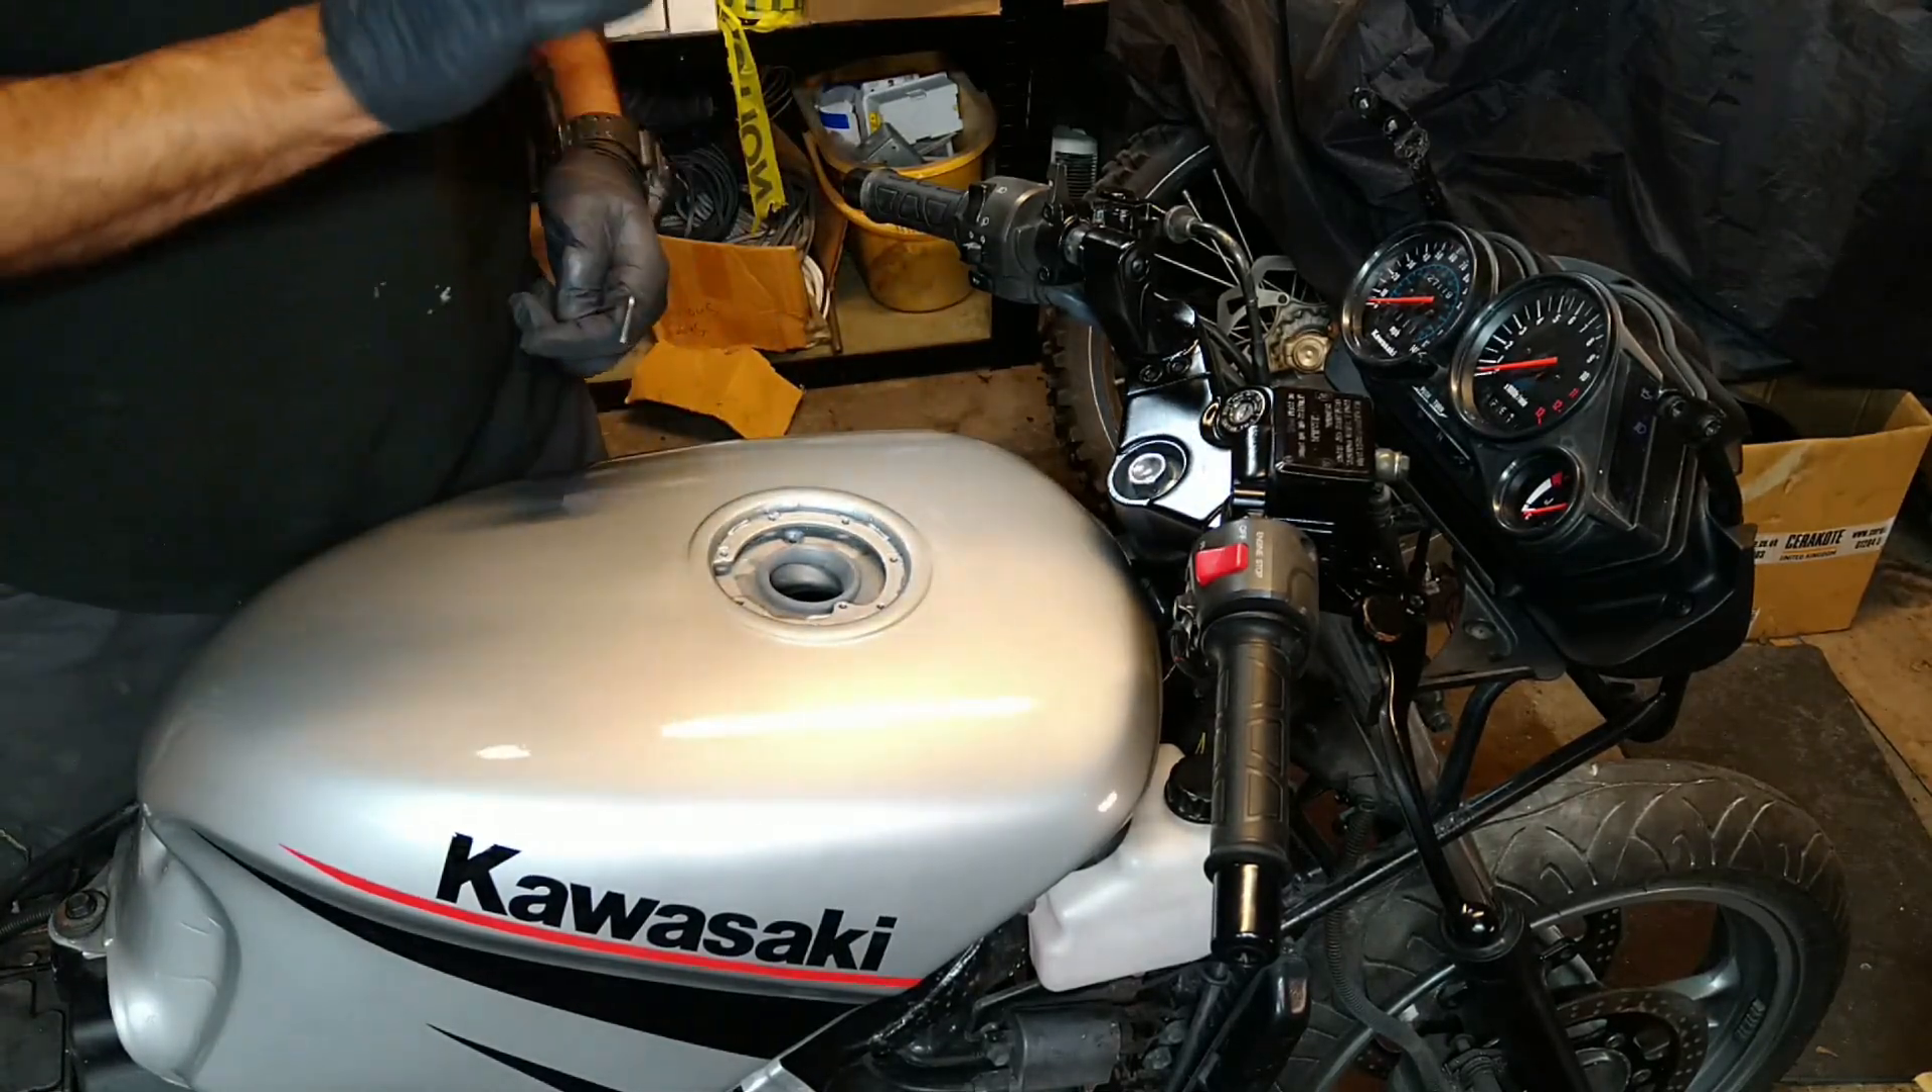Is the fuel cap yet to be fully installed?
Yes.